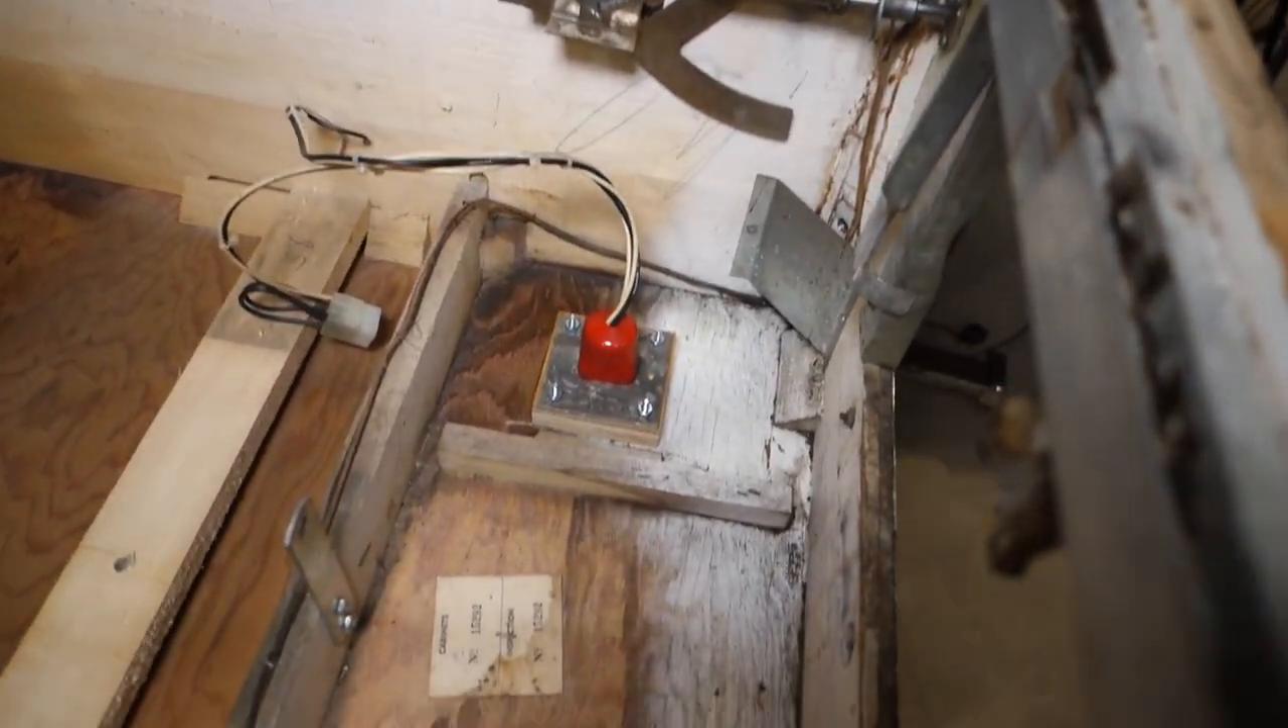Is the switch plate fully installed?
Yes.